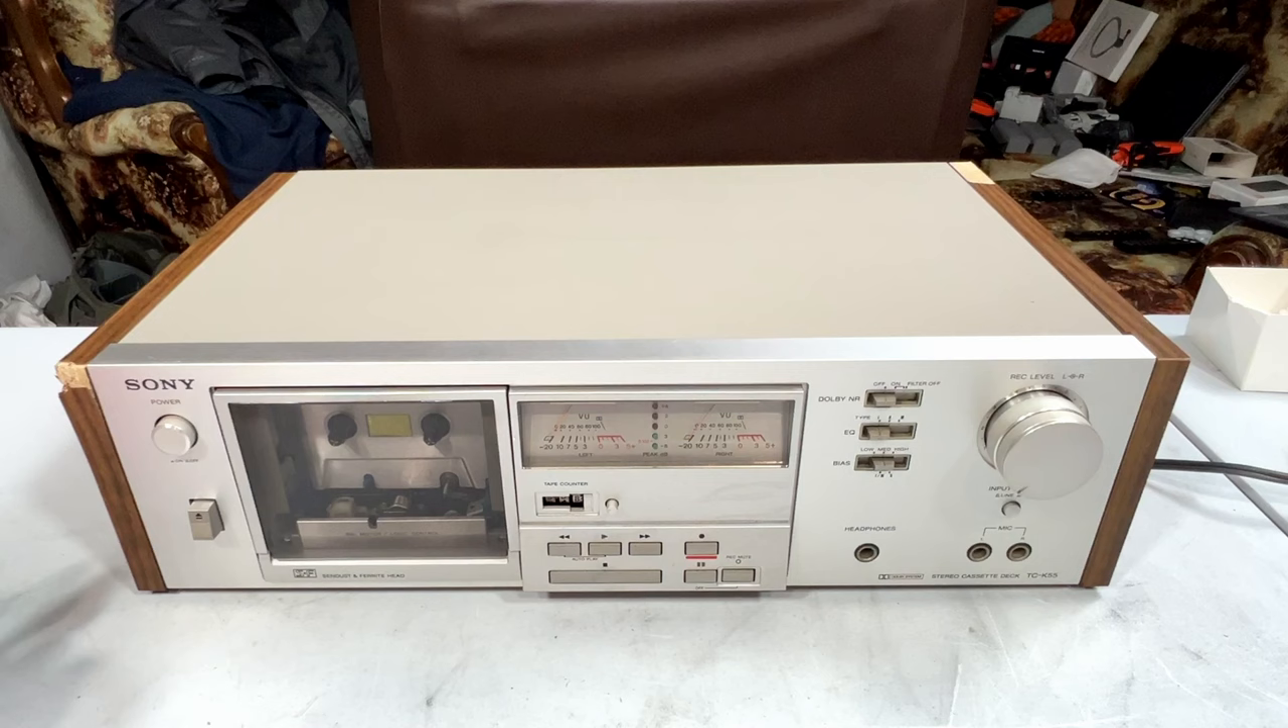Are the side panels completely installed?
Yes.